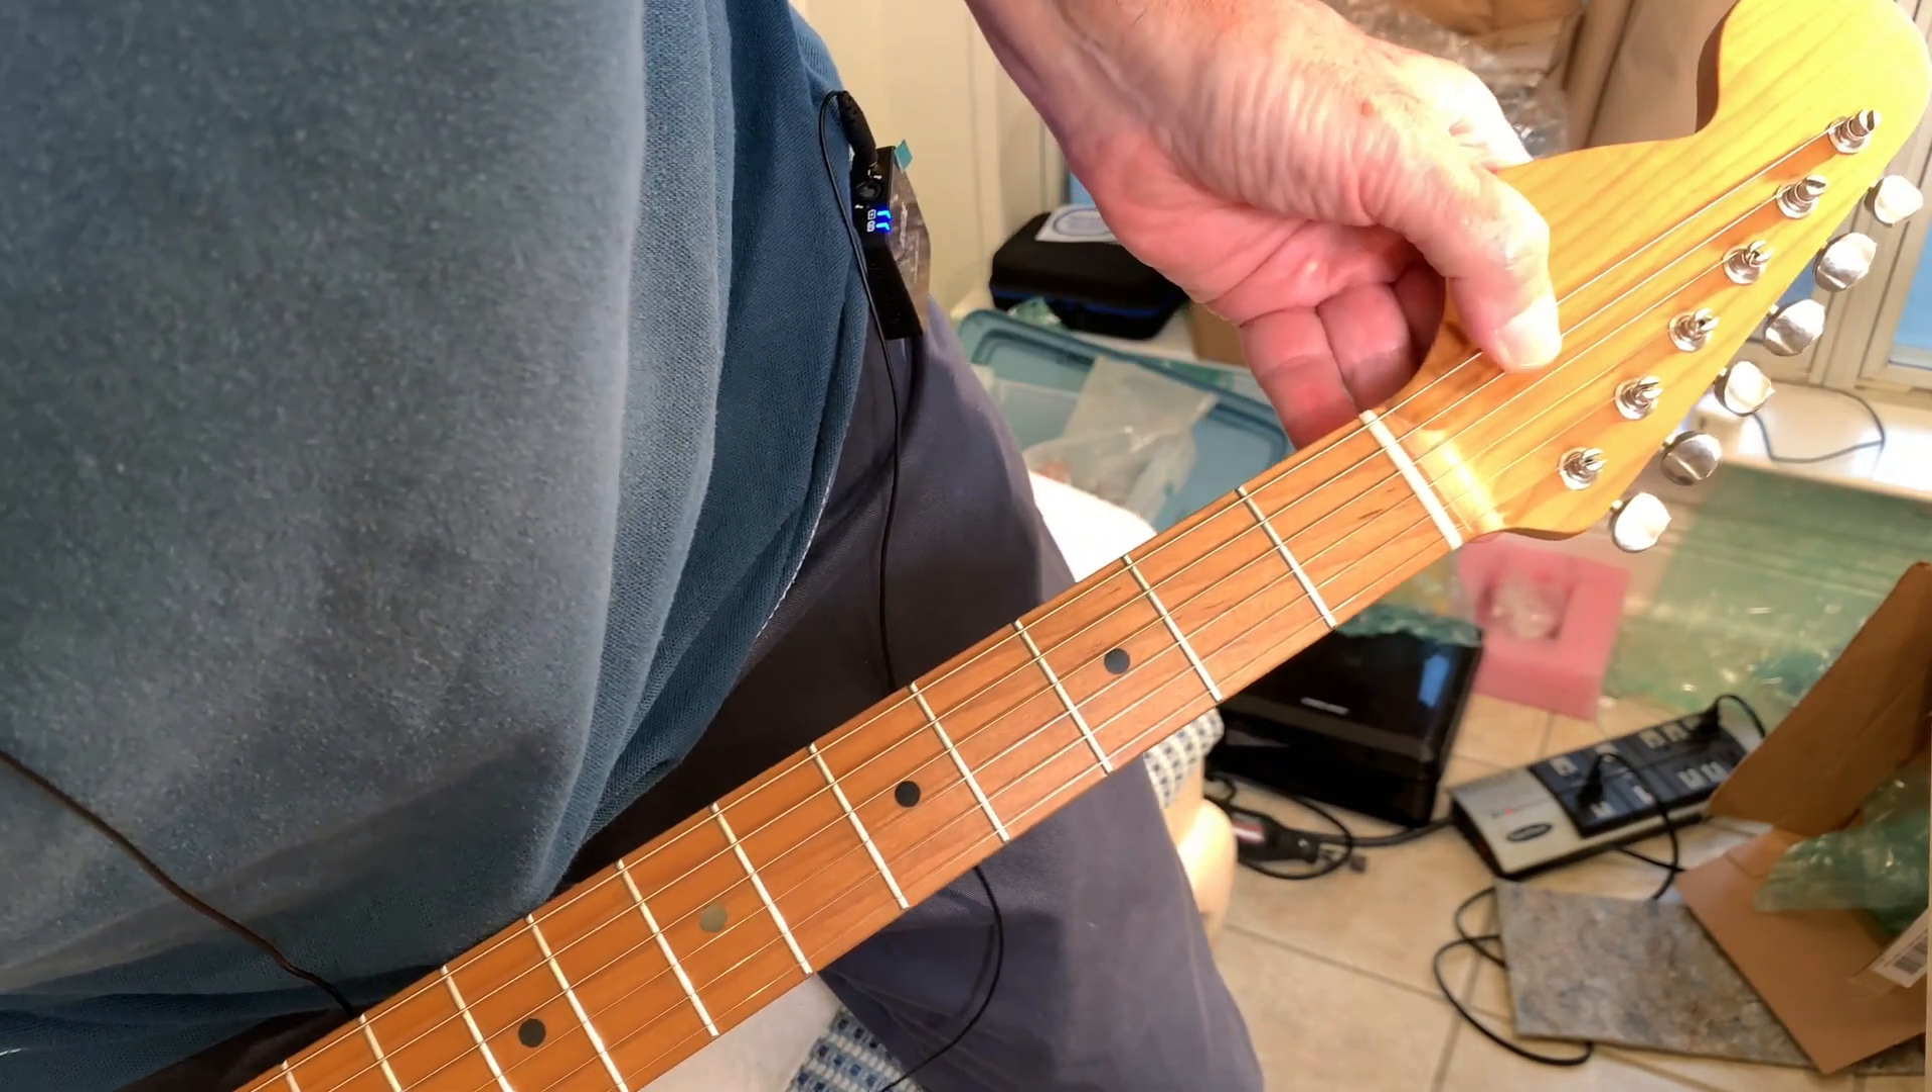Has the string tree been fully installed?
No.